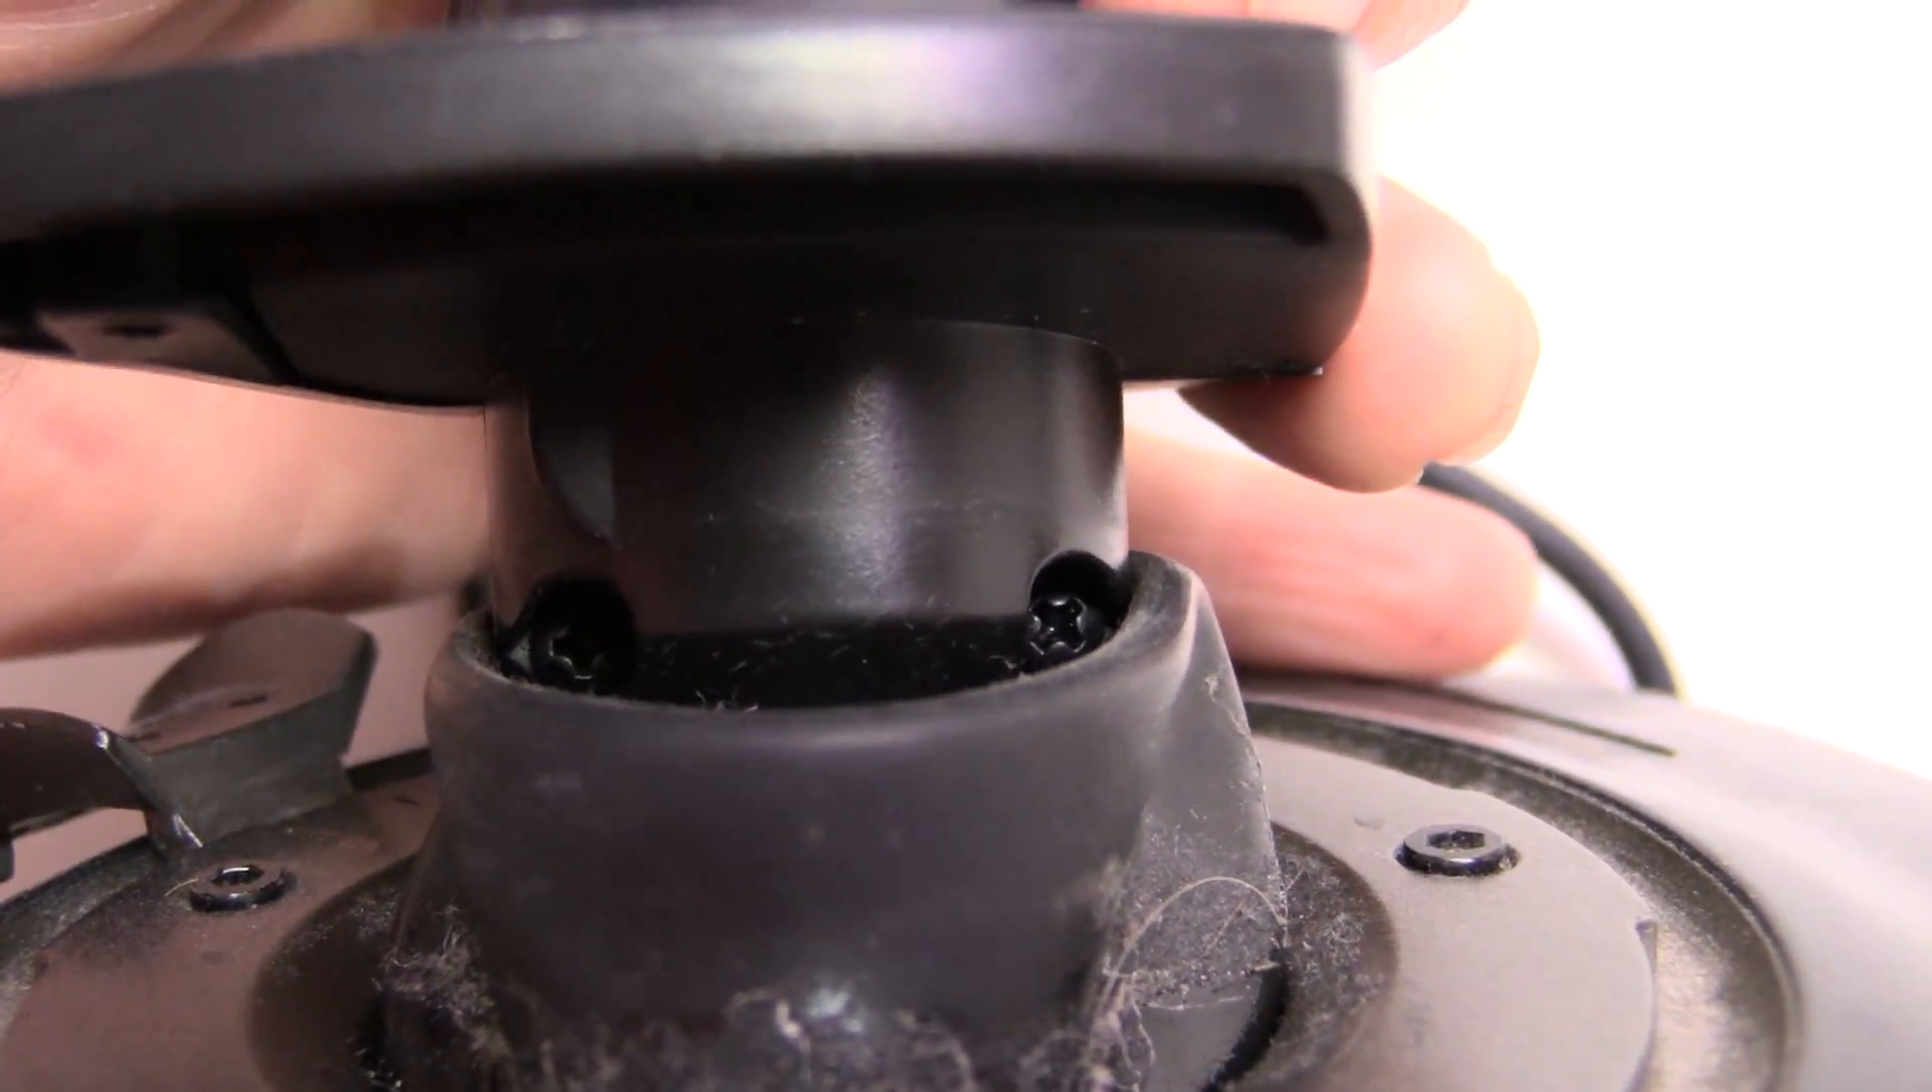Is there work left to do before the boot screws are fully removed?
Yes.